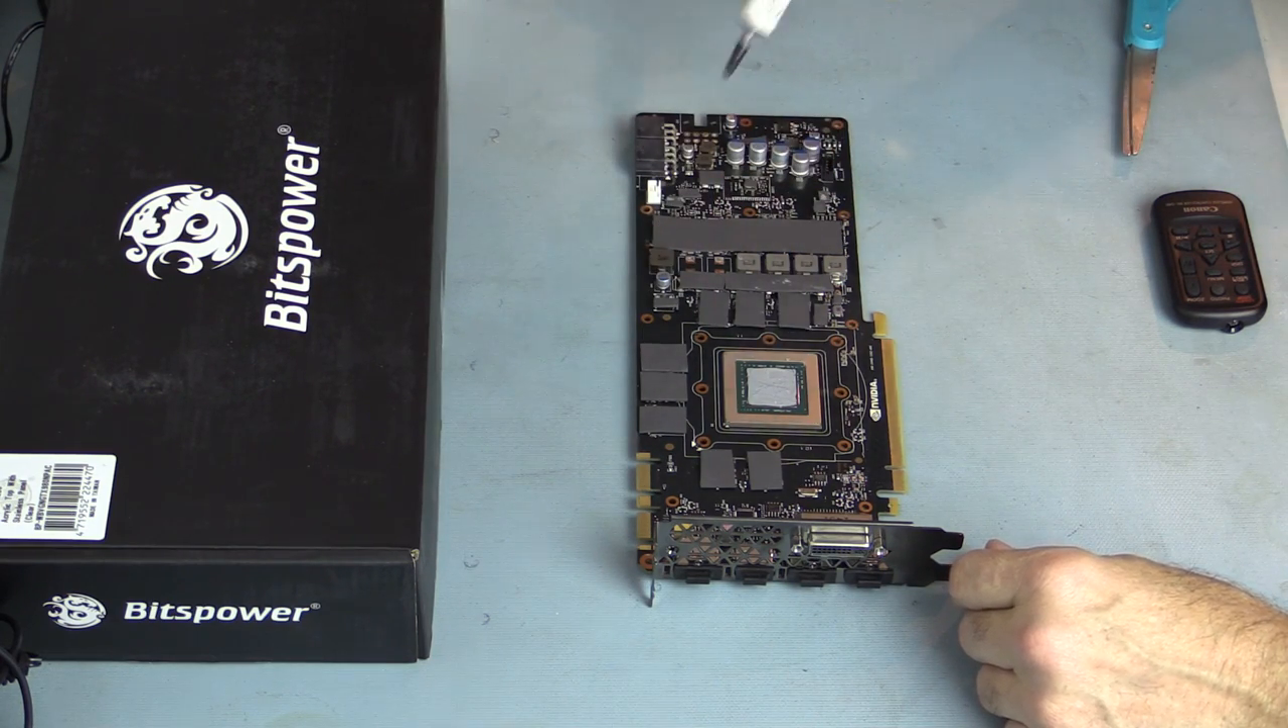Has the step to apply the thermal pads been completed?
Yes.